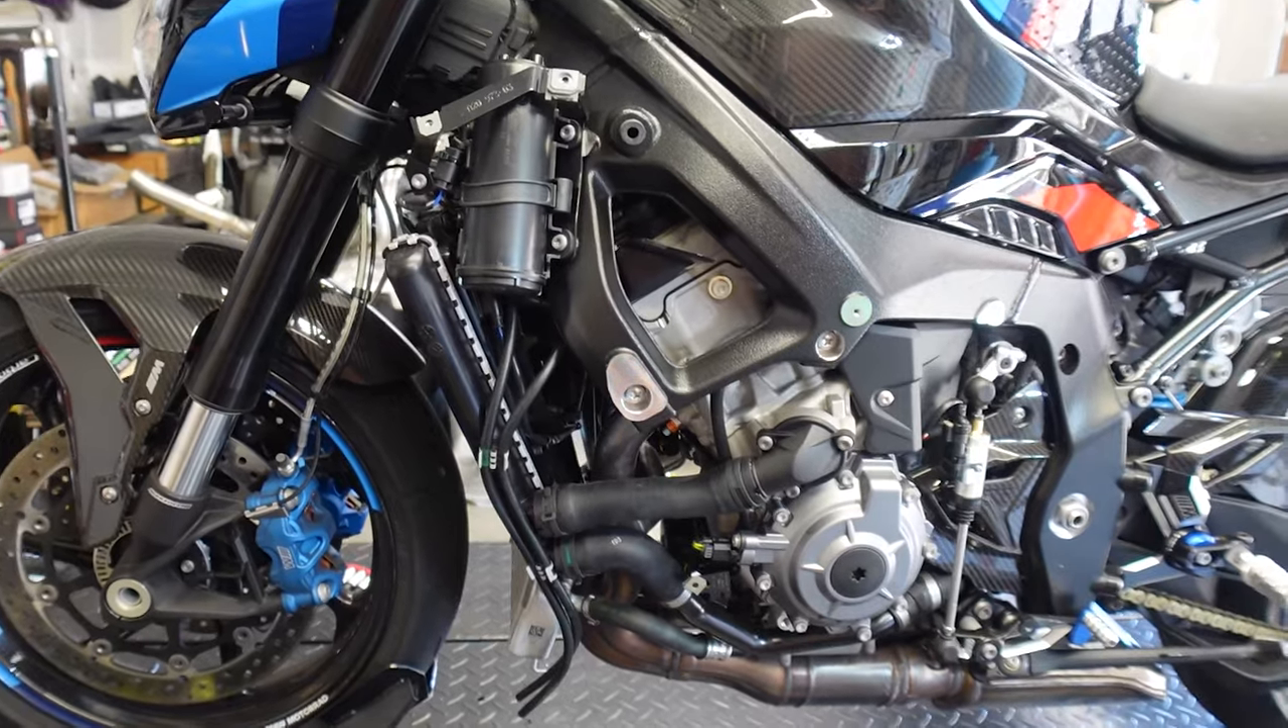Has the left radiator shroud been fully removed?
Yes.